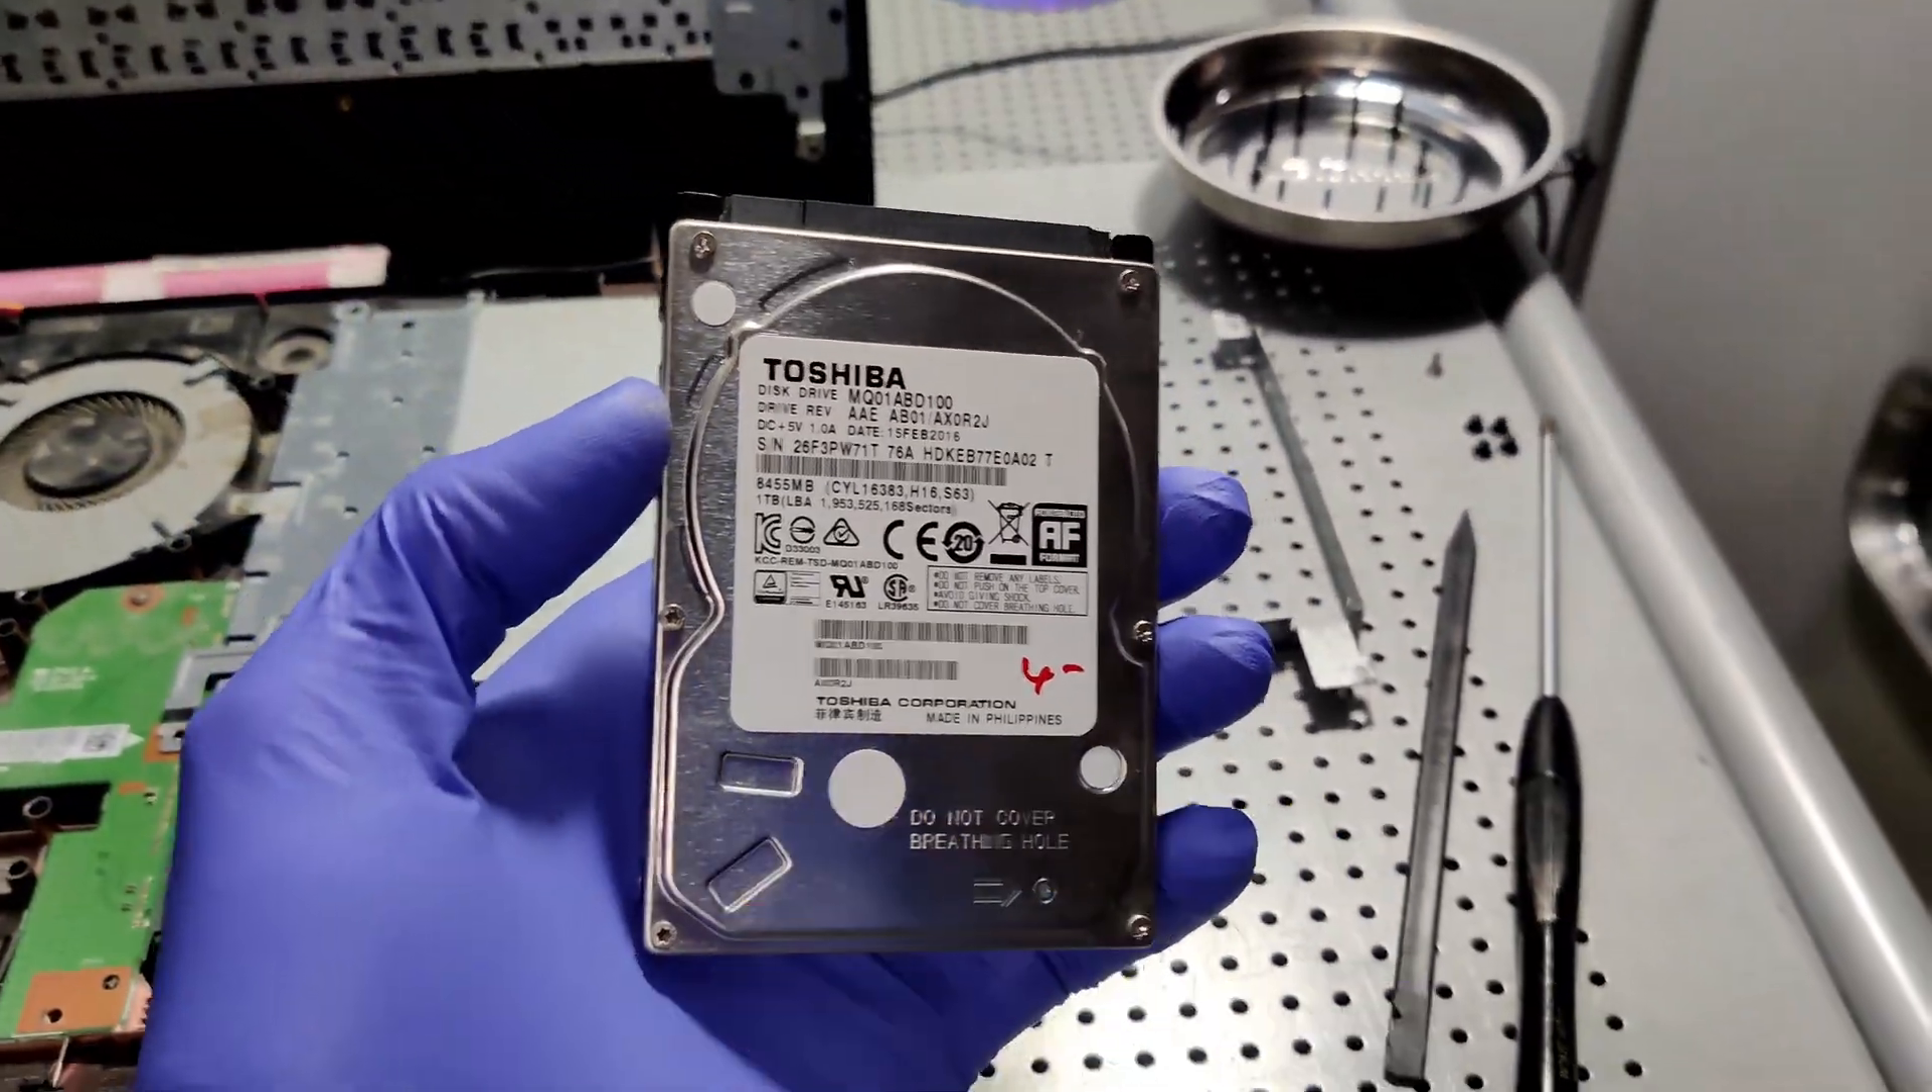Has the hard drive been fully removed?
Yes.